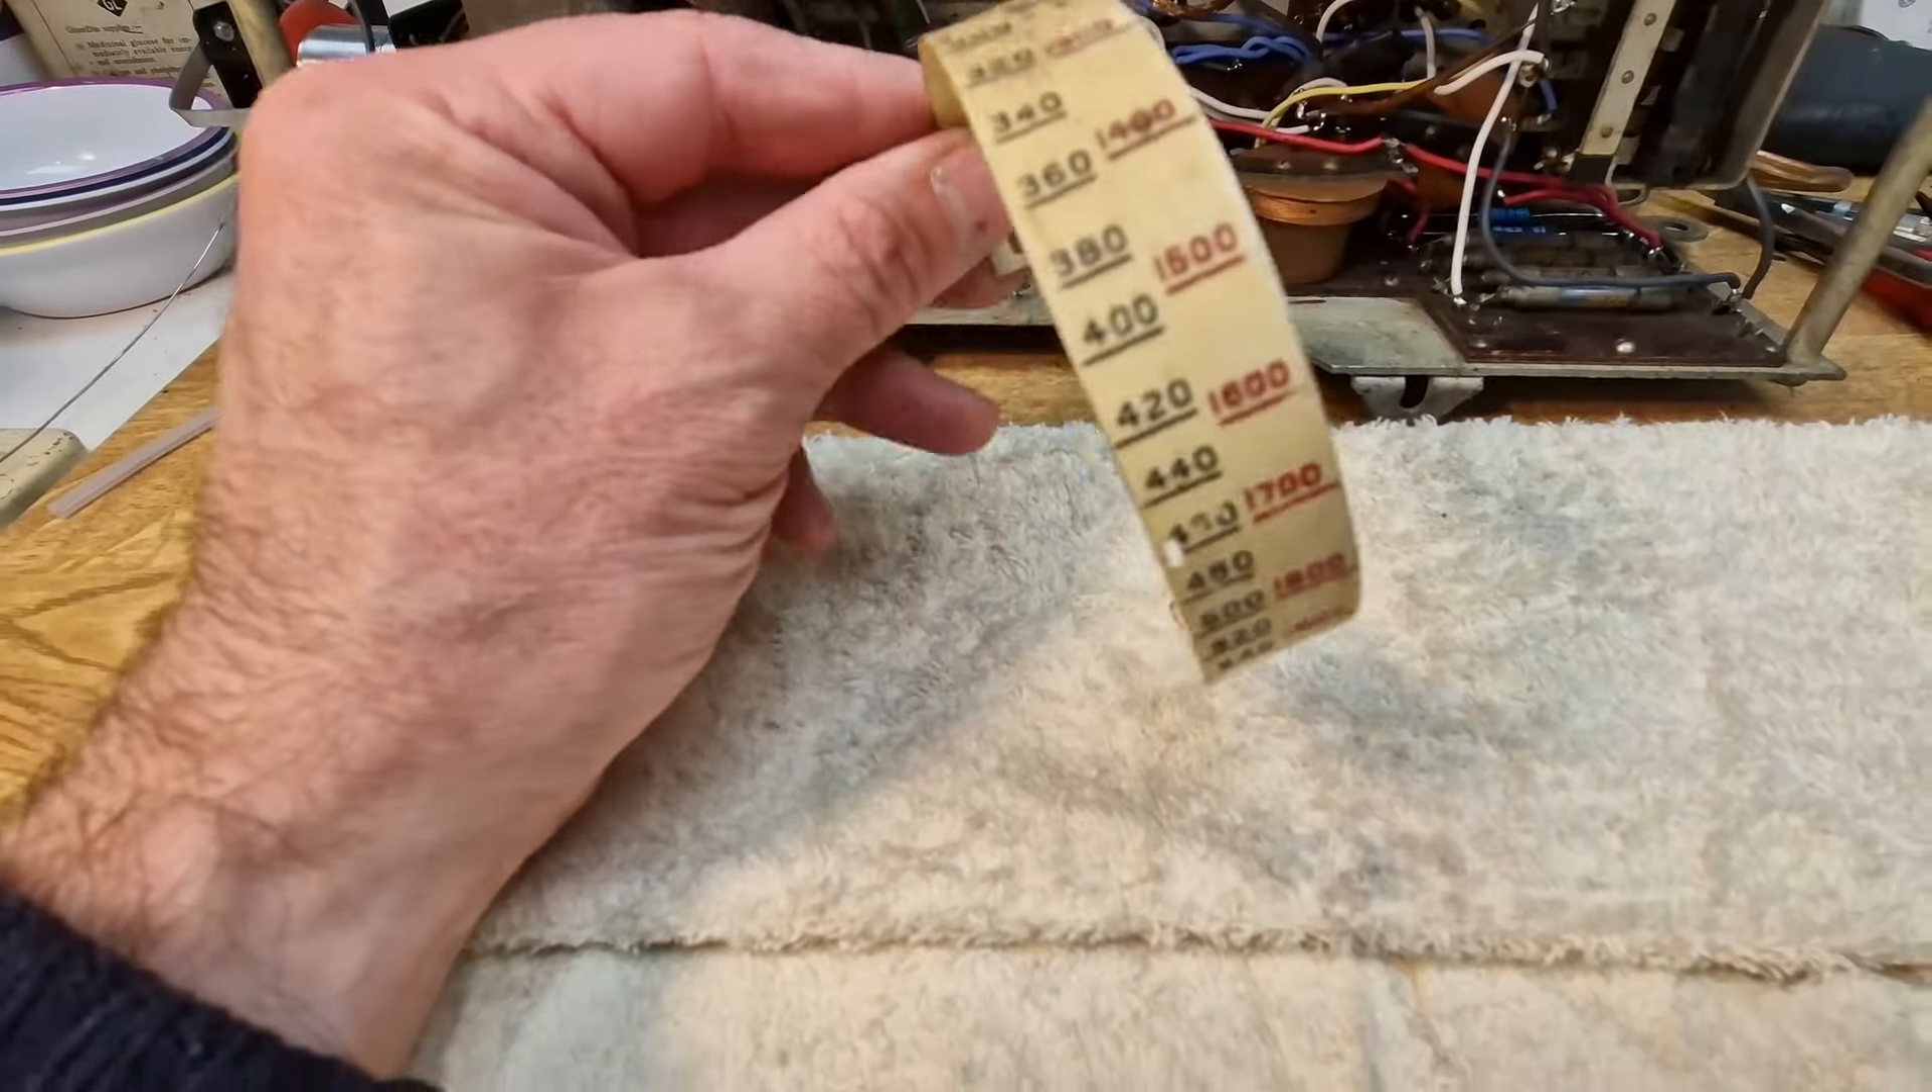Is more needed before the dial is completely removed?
No.